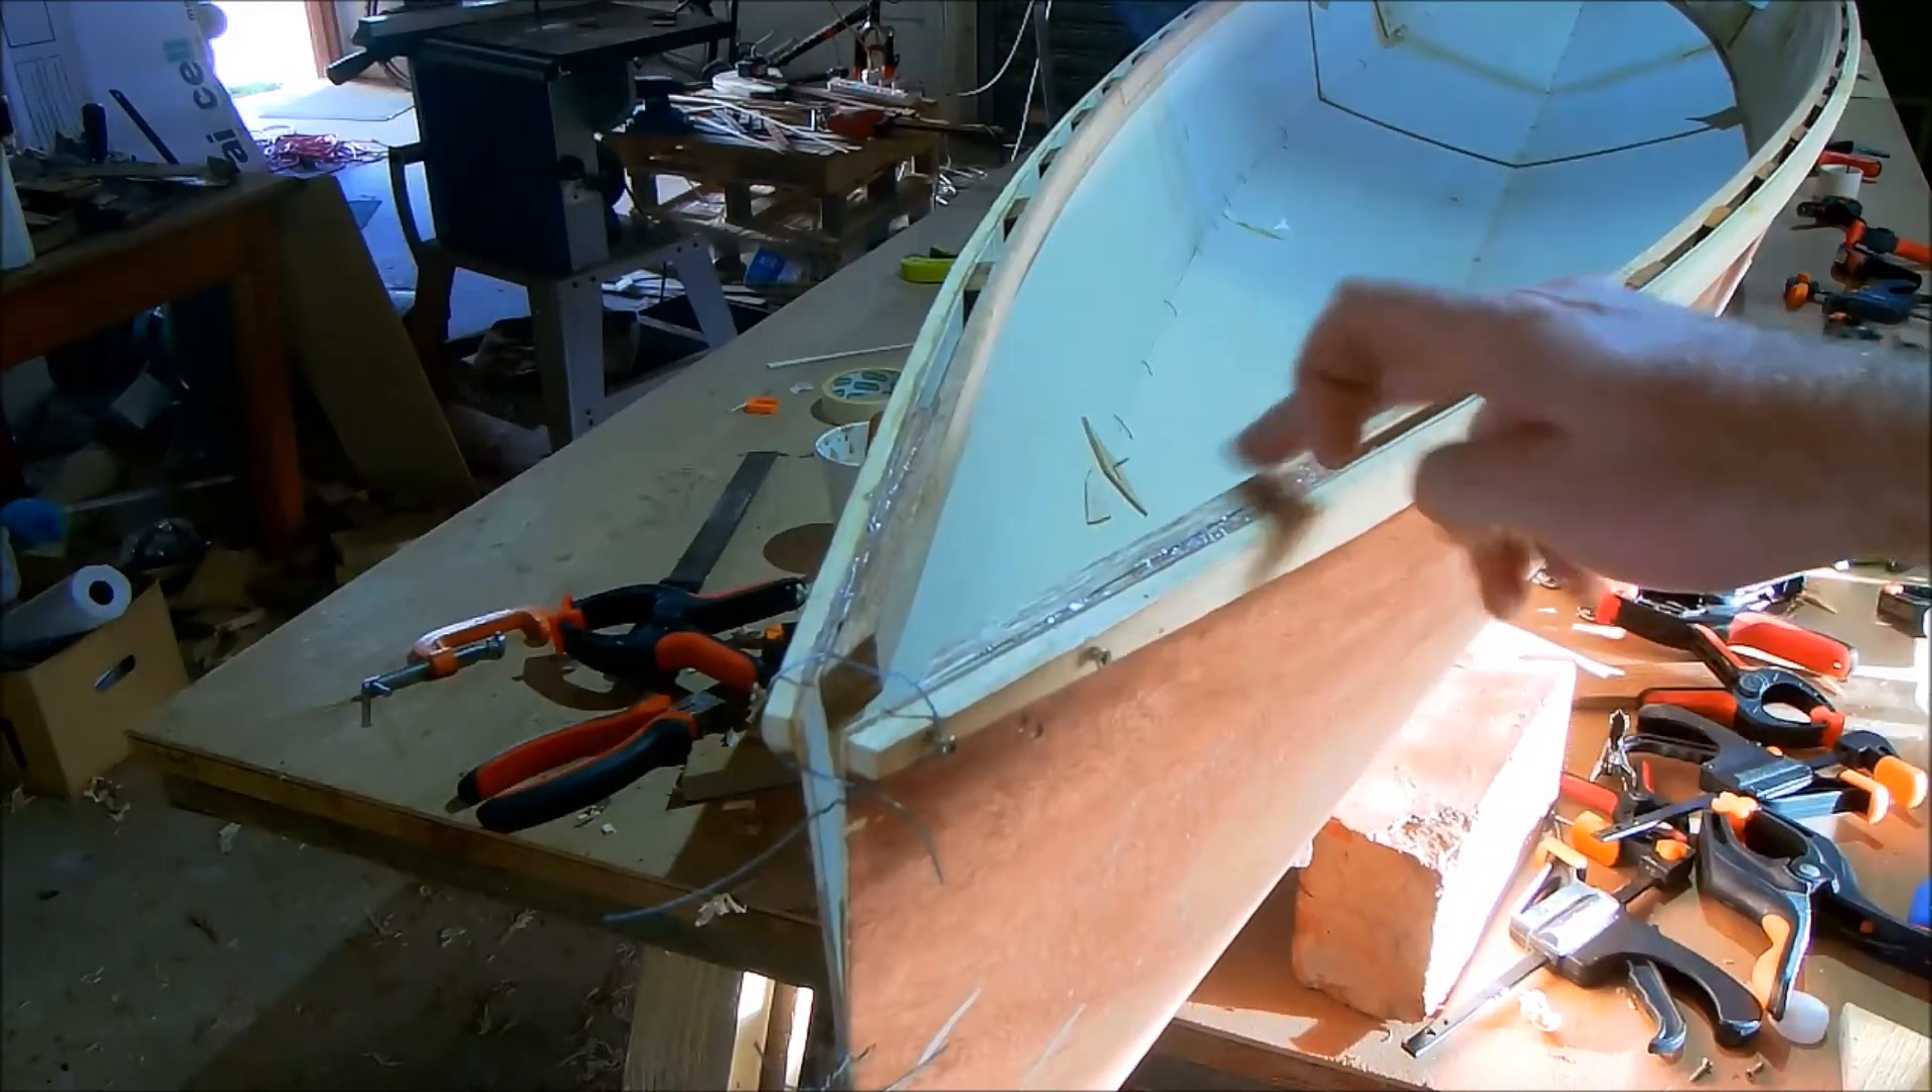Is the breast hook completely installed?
No.